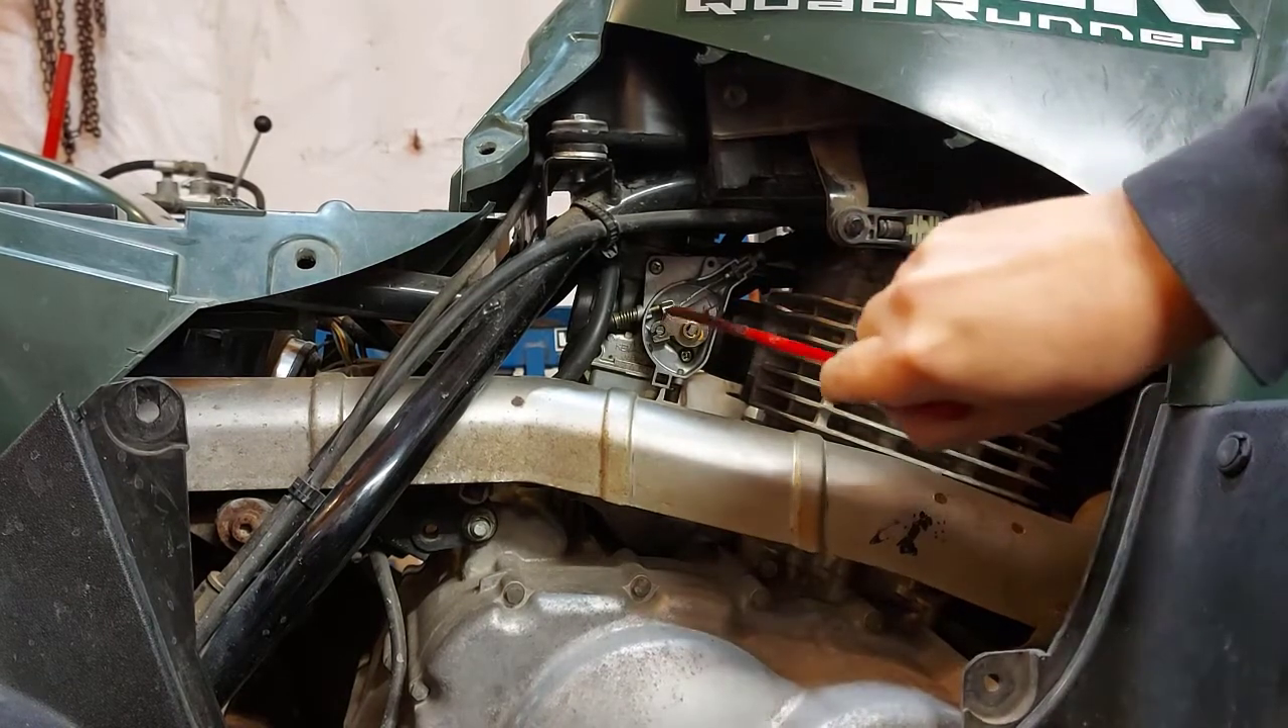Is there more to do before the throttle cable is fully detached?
Yes.